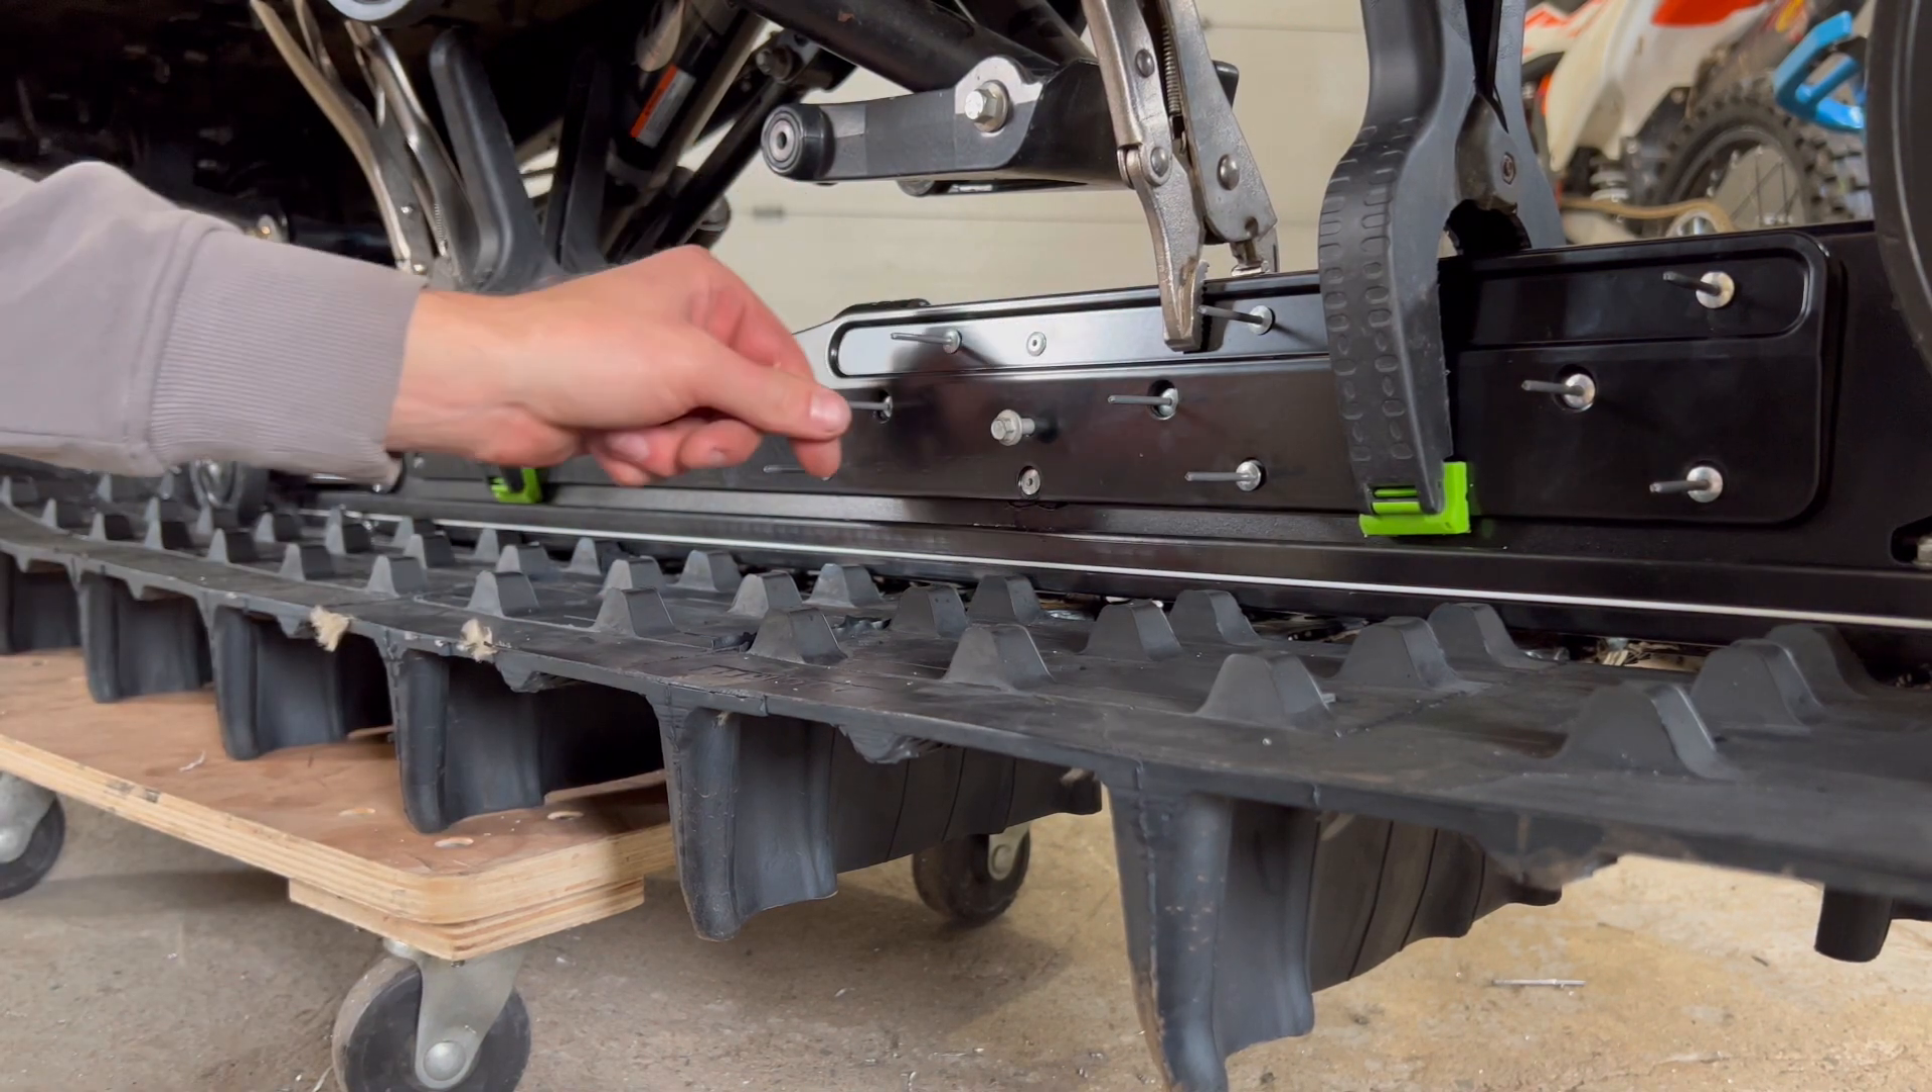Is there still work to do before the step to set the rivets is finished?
Yes.